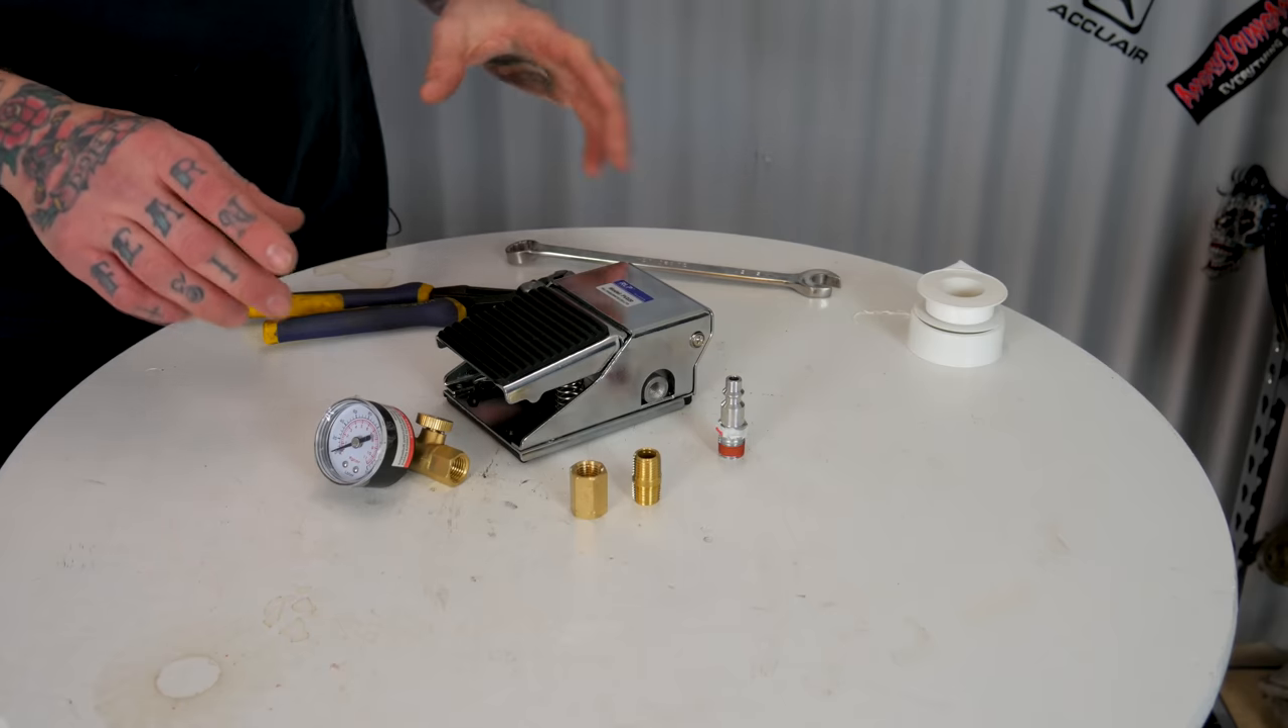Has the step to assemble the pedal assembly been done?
No.